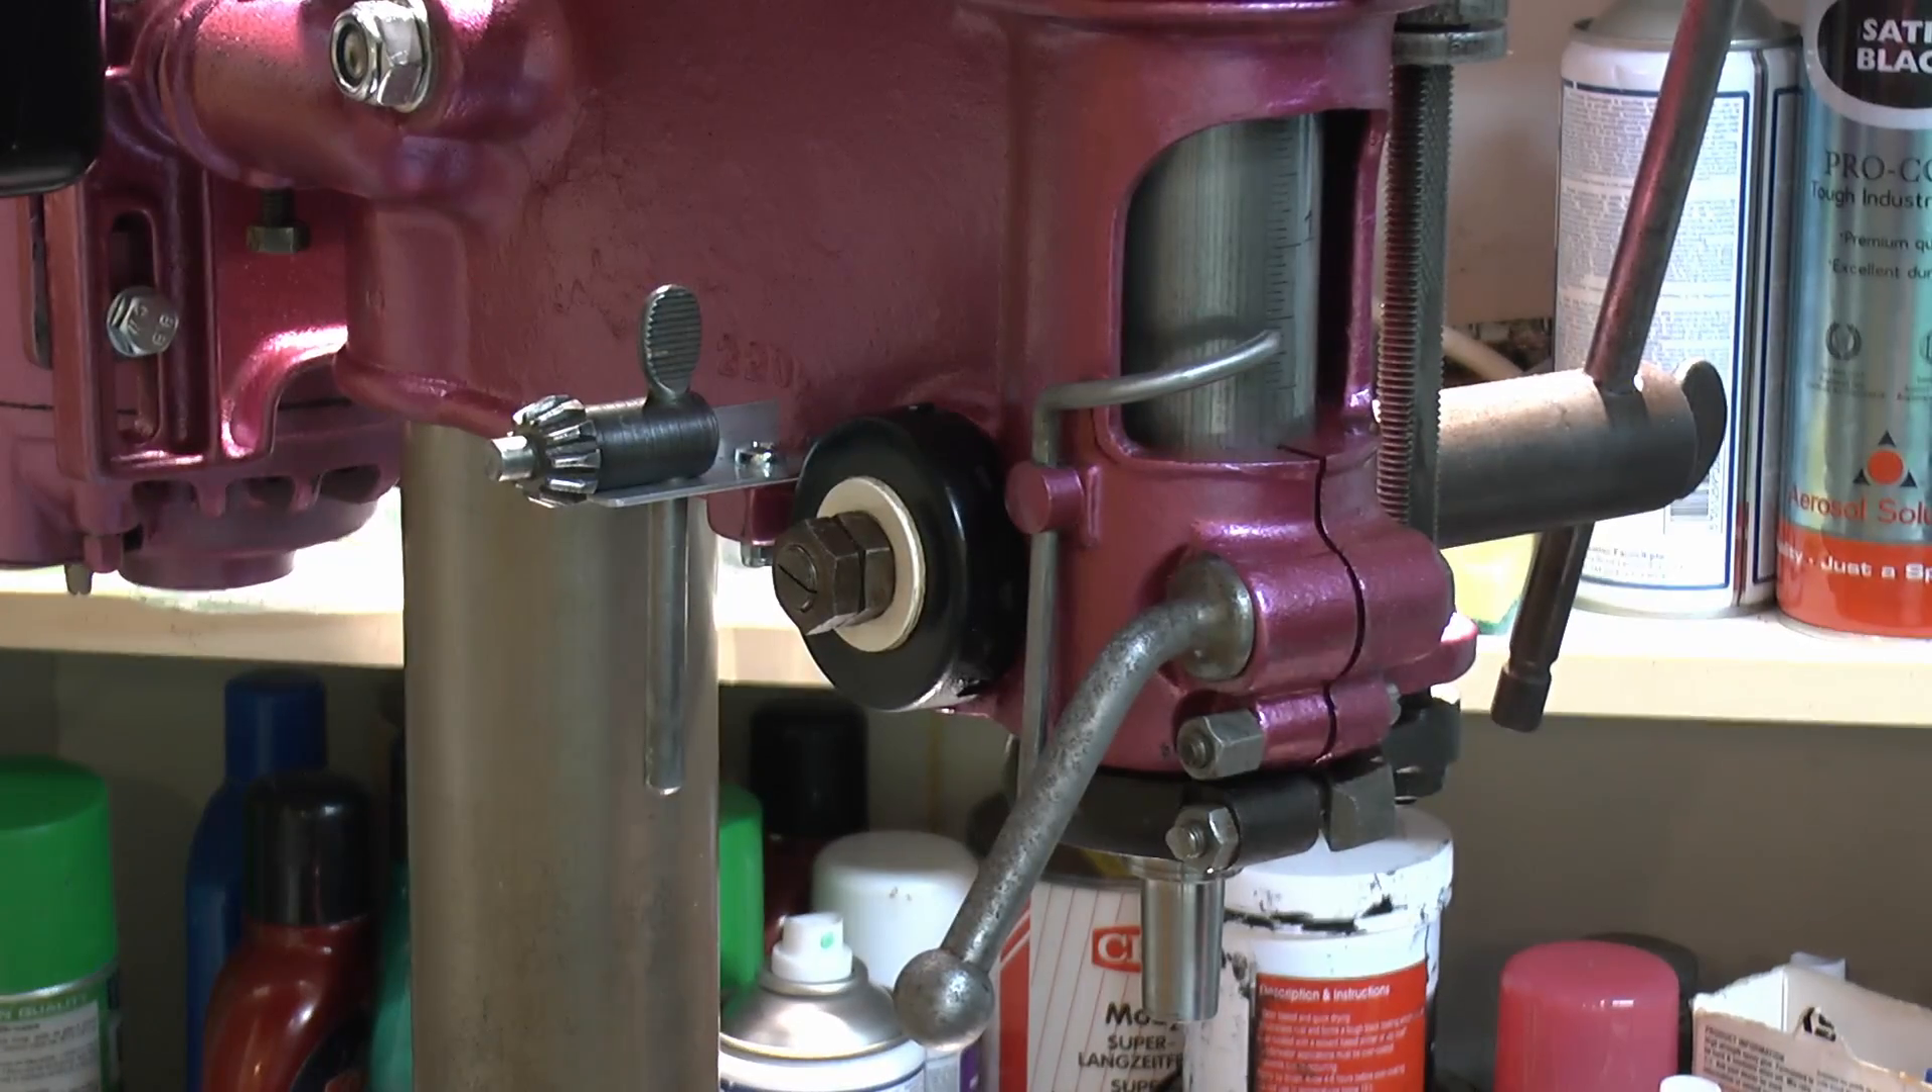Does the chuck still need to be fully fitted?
Yes.